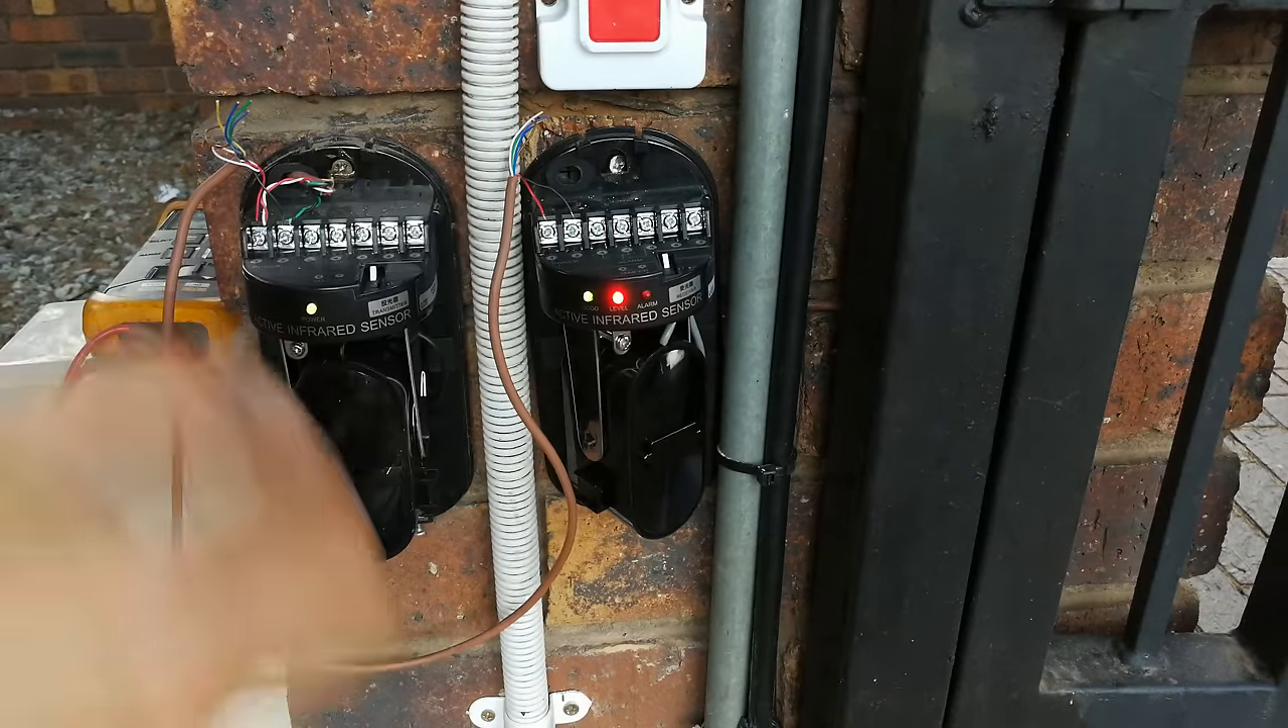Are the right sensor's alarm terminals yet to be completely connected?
Yes.